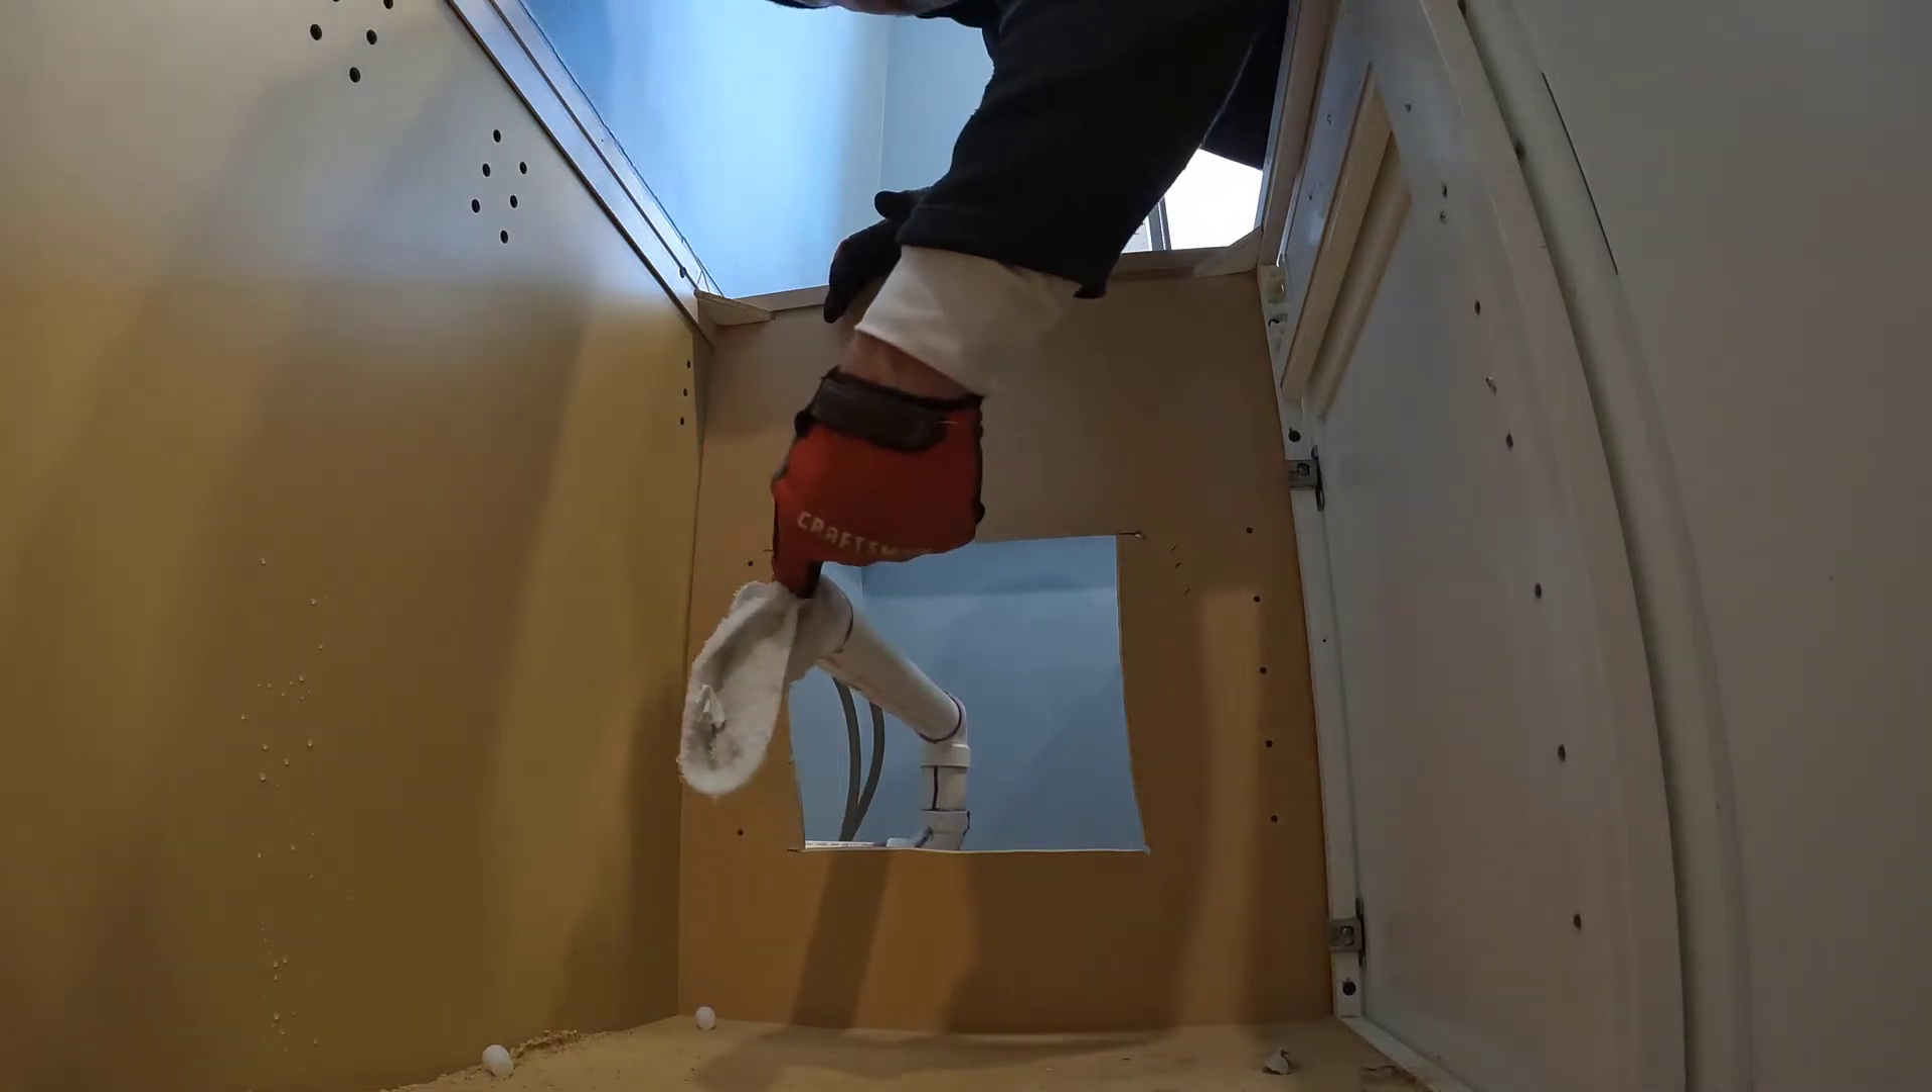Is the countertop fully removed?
Yes.